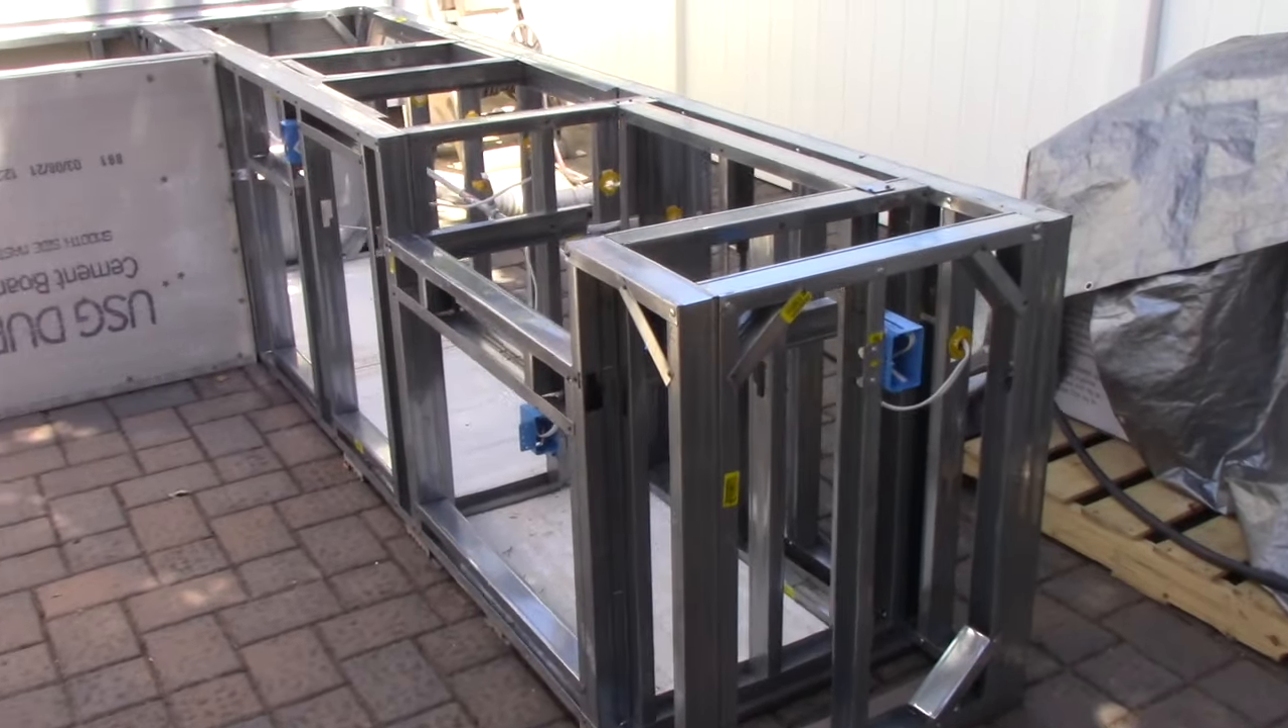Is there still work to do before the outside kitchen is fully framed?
No.